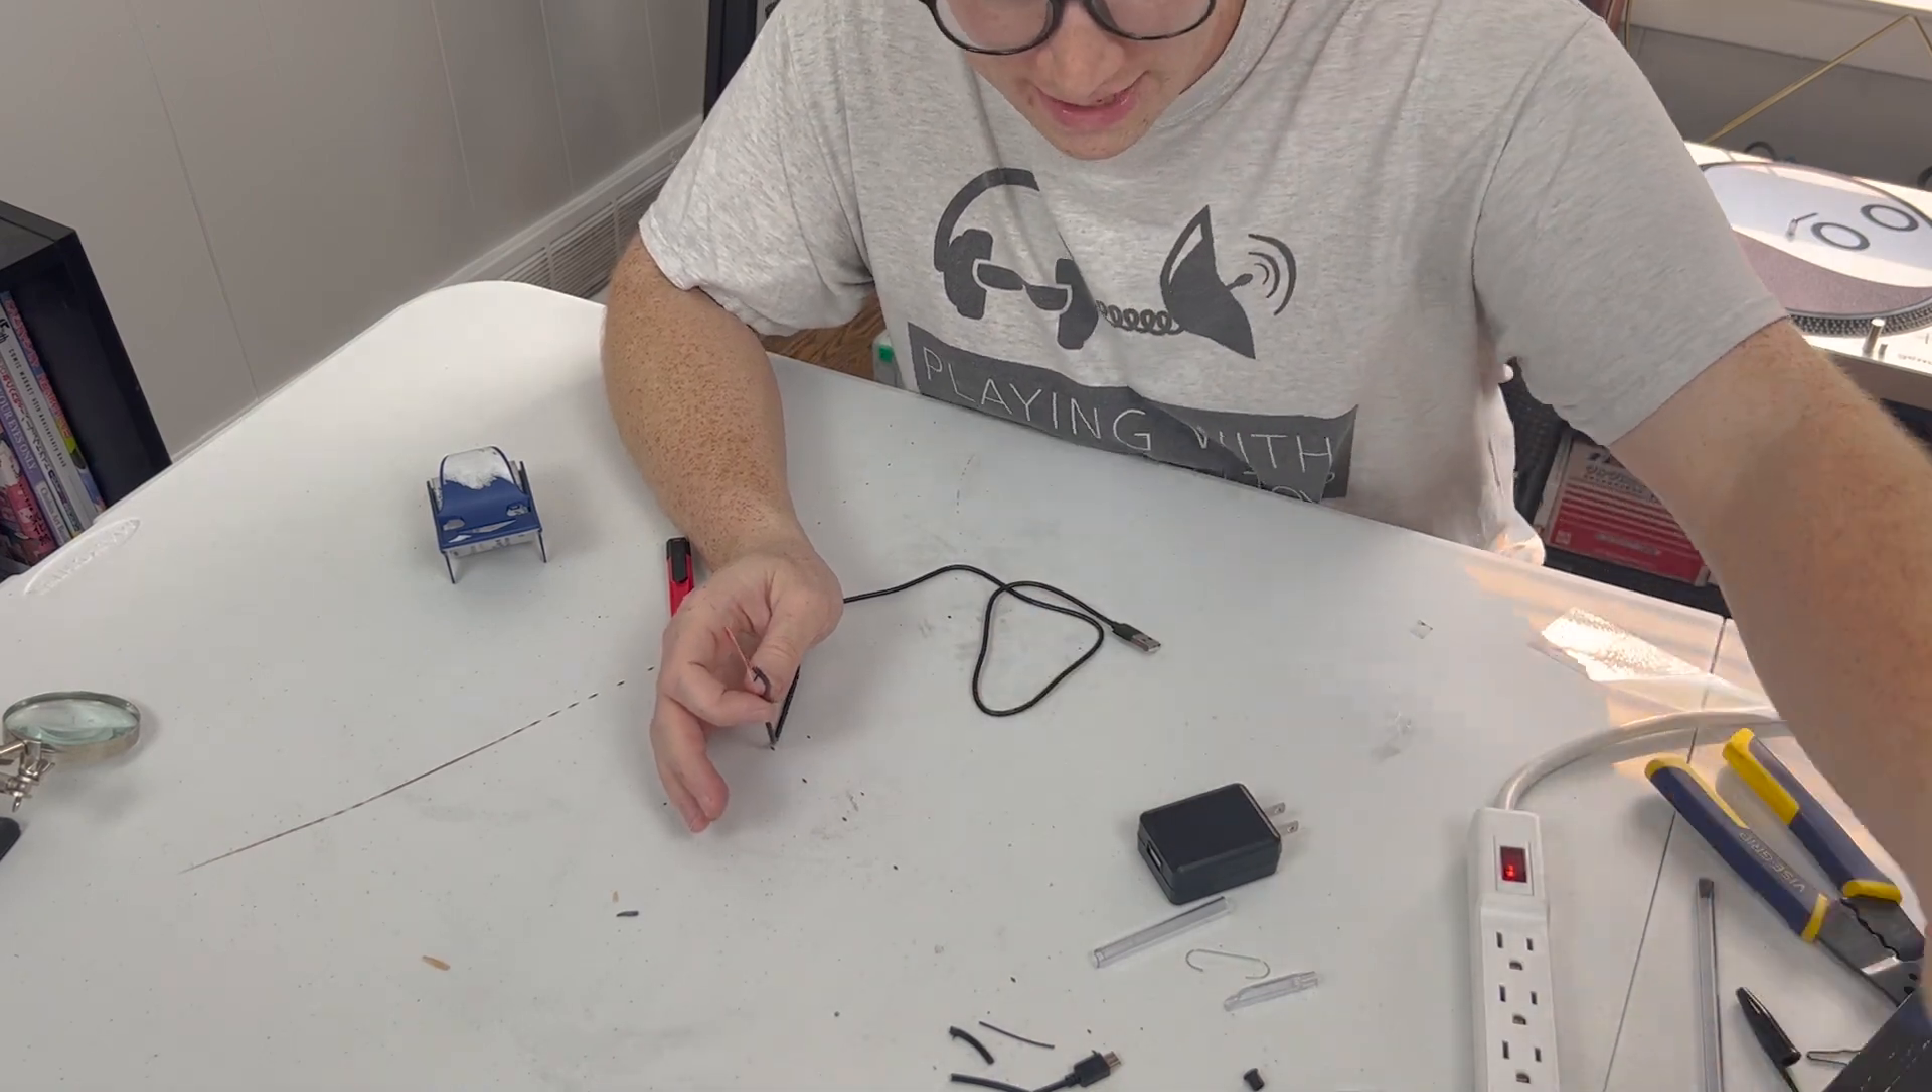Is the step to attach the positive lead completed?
No.